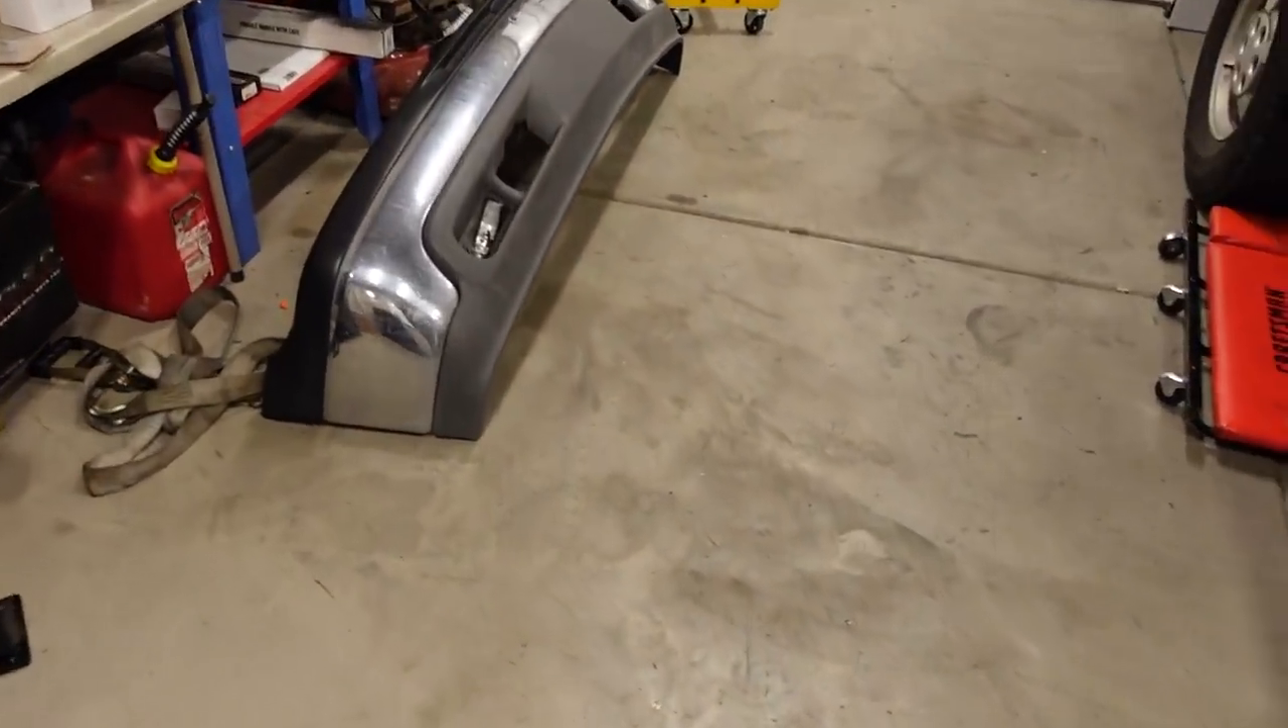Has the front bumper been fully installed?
No.